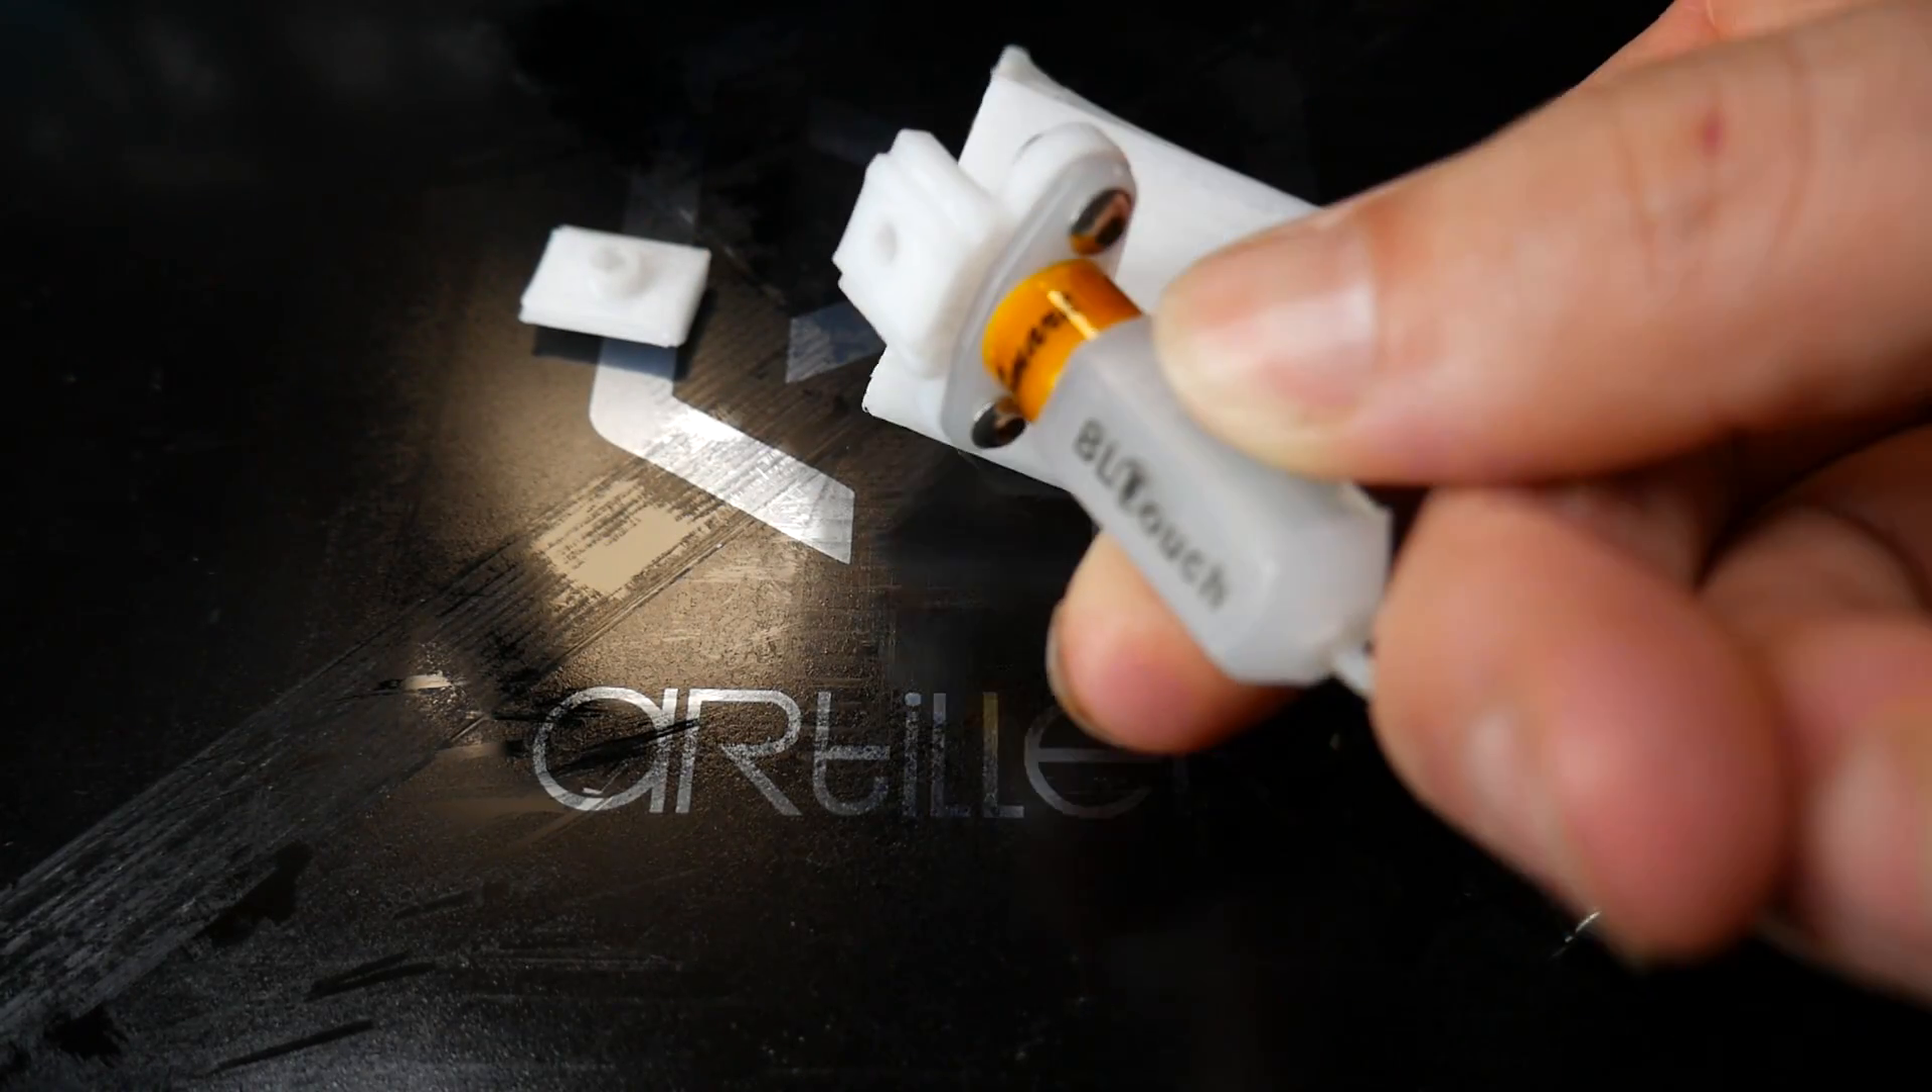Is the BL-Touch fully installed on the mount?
Yes.